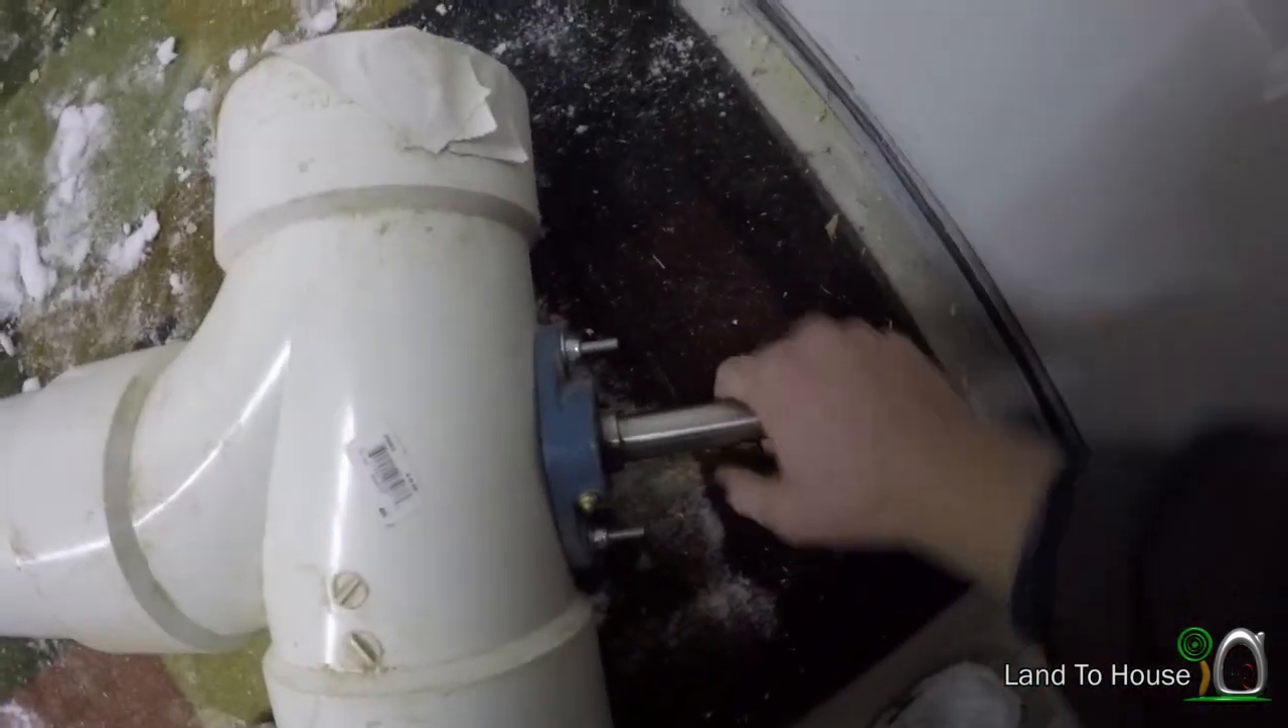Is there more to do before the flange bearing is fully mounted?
No.